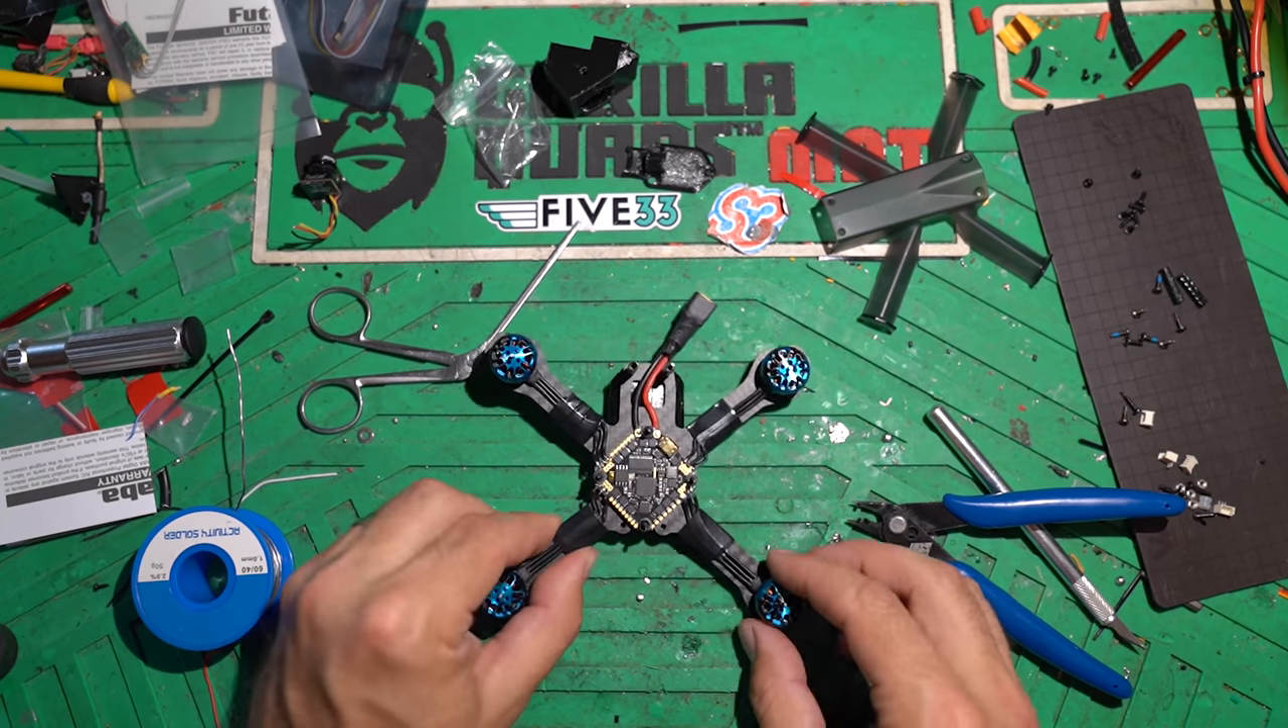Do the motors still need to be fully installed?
No.